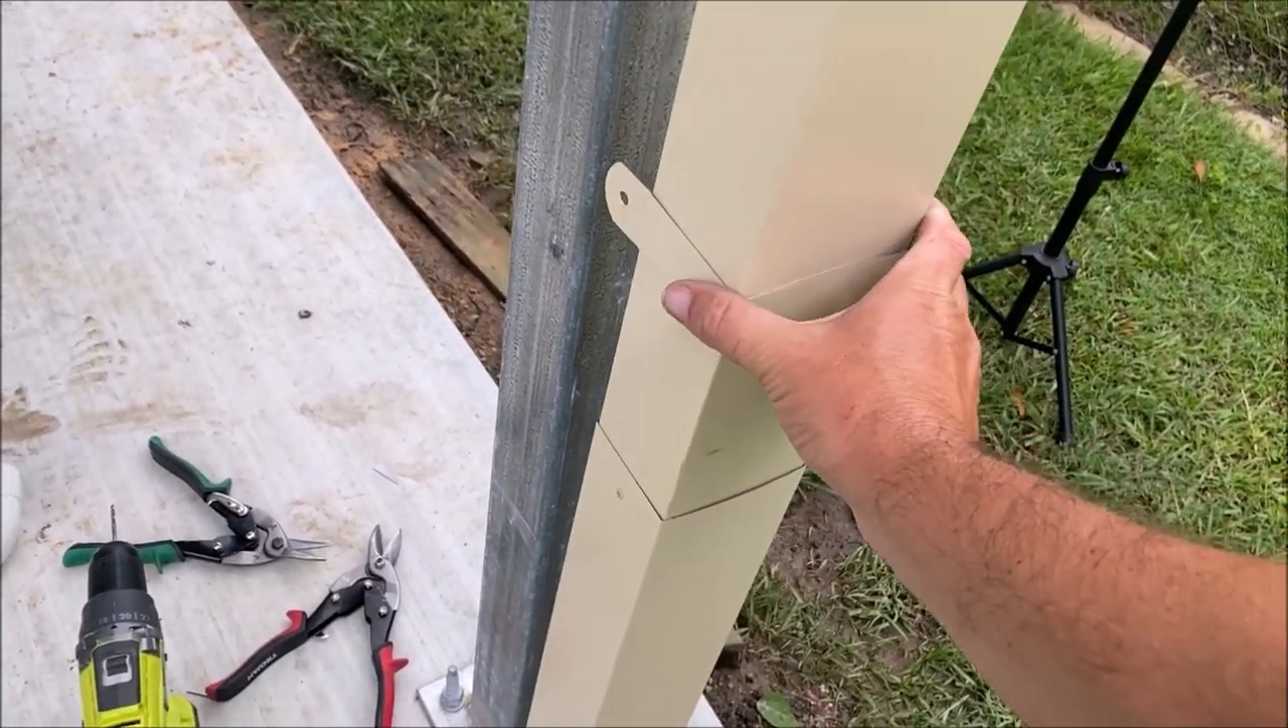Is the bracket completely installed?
No.